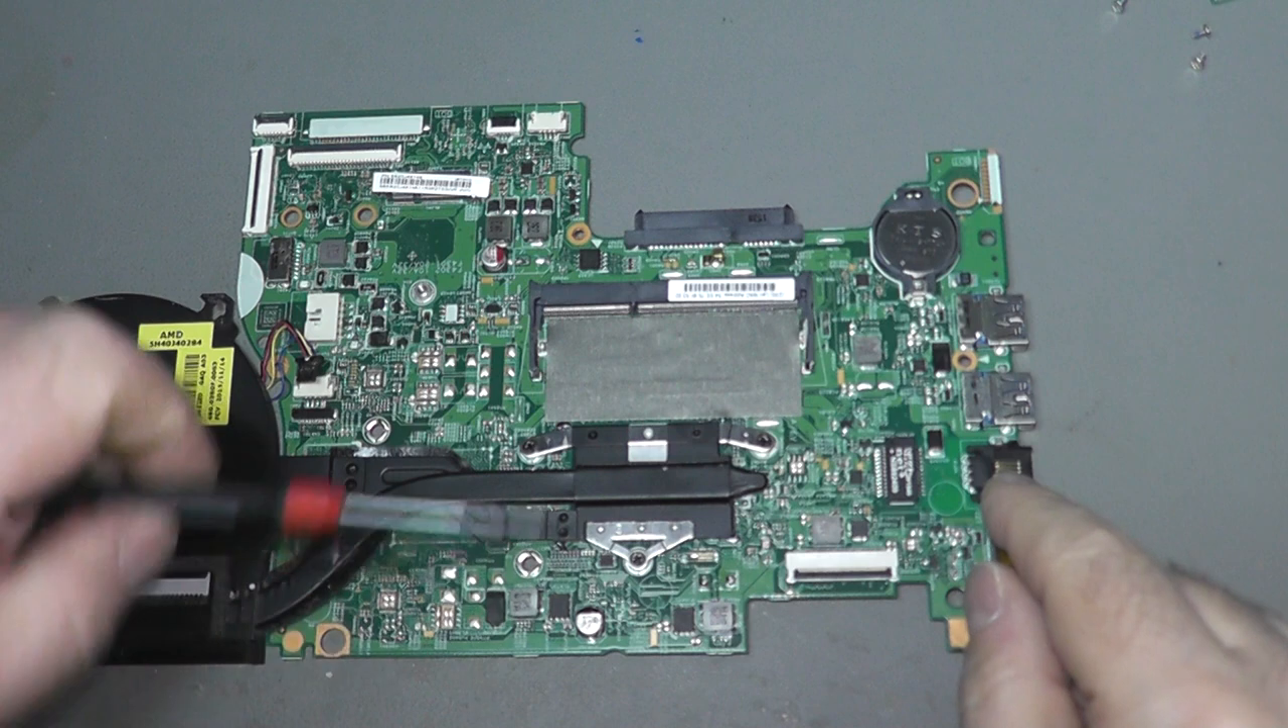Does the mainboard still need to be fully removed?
No.